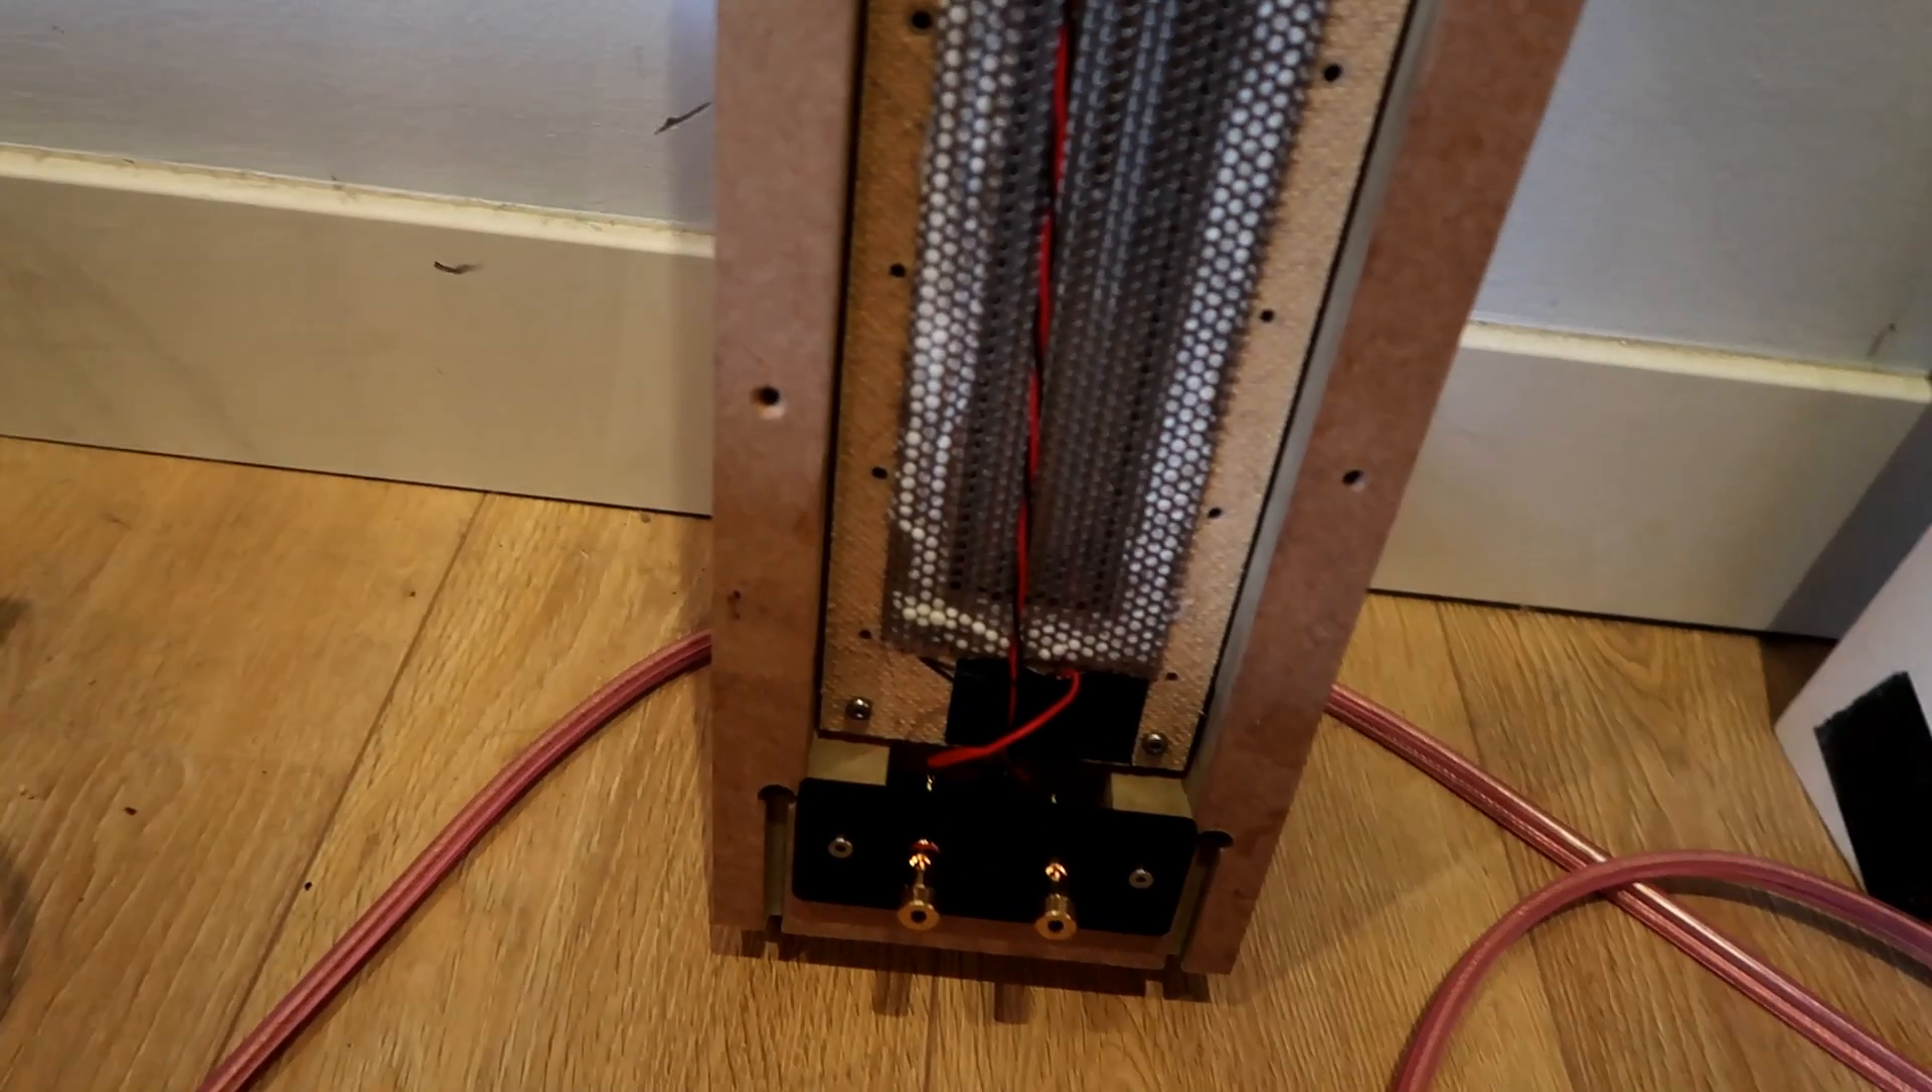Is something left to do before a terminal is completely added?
No.